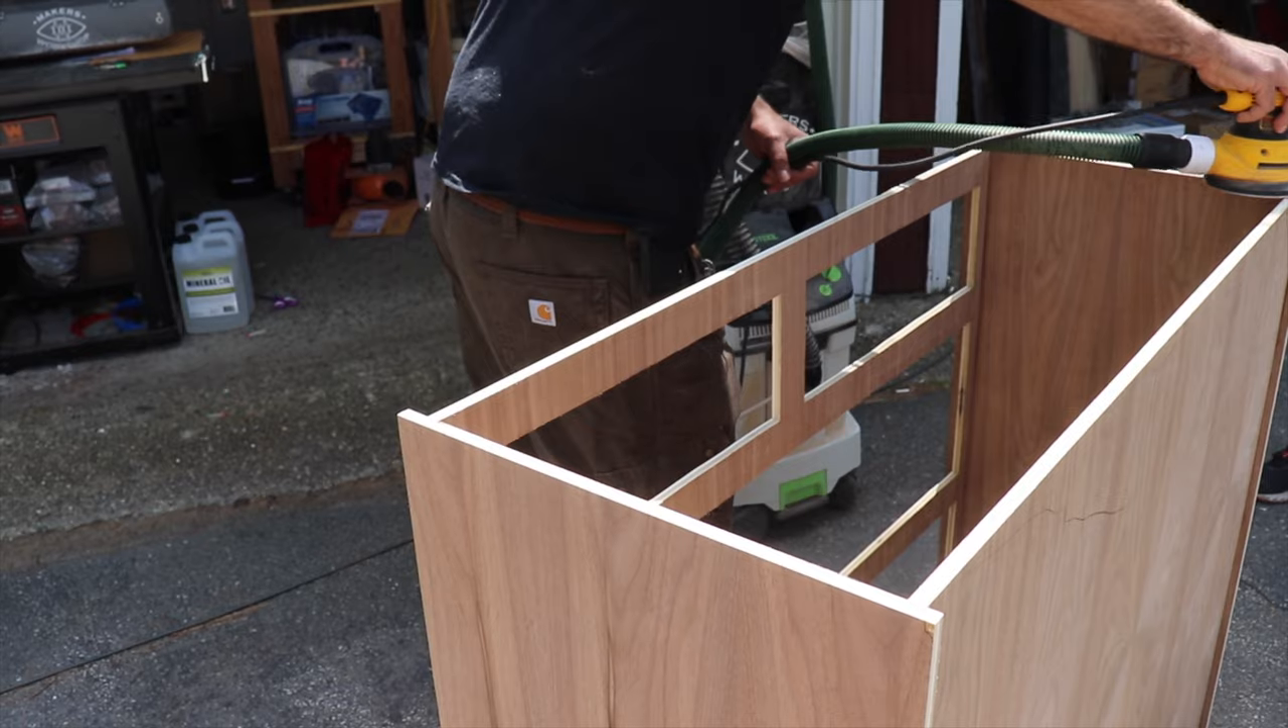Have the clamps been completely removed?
Yes.